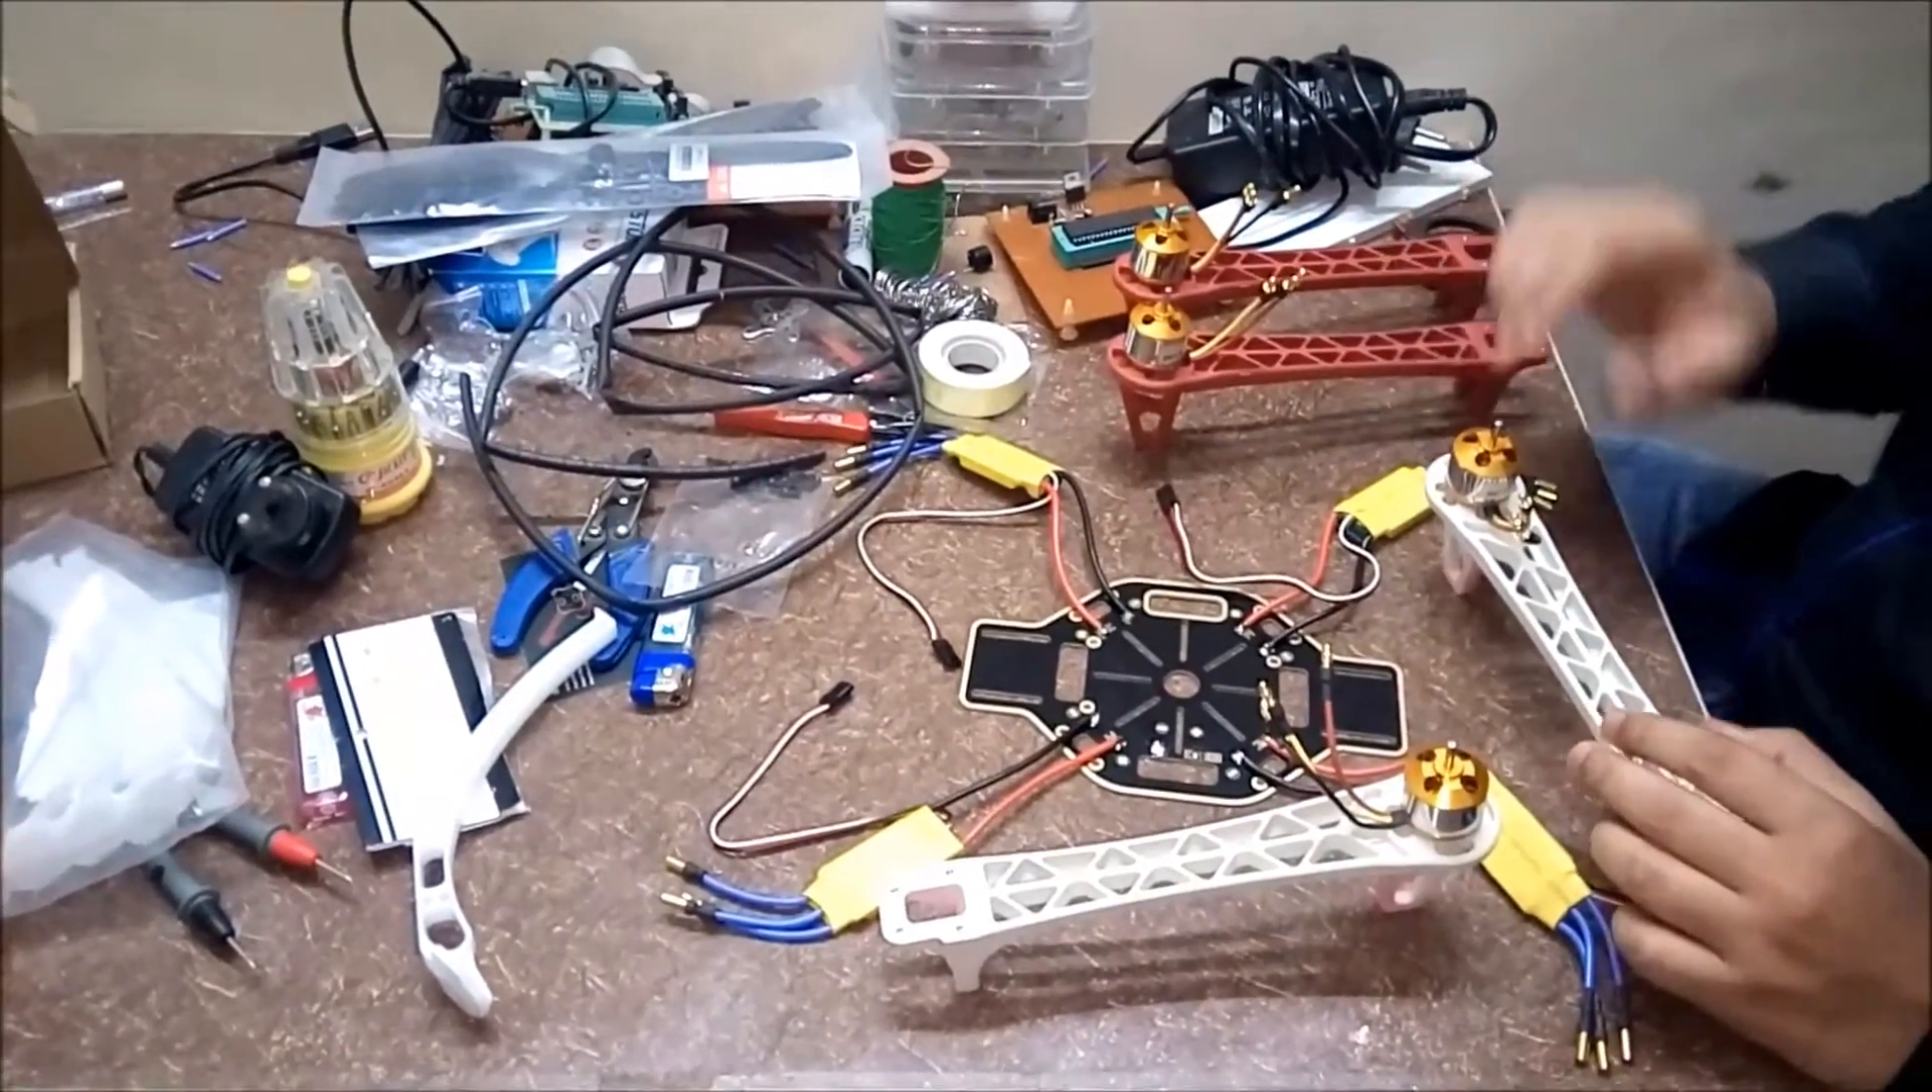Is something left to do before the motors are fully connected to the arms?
No.